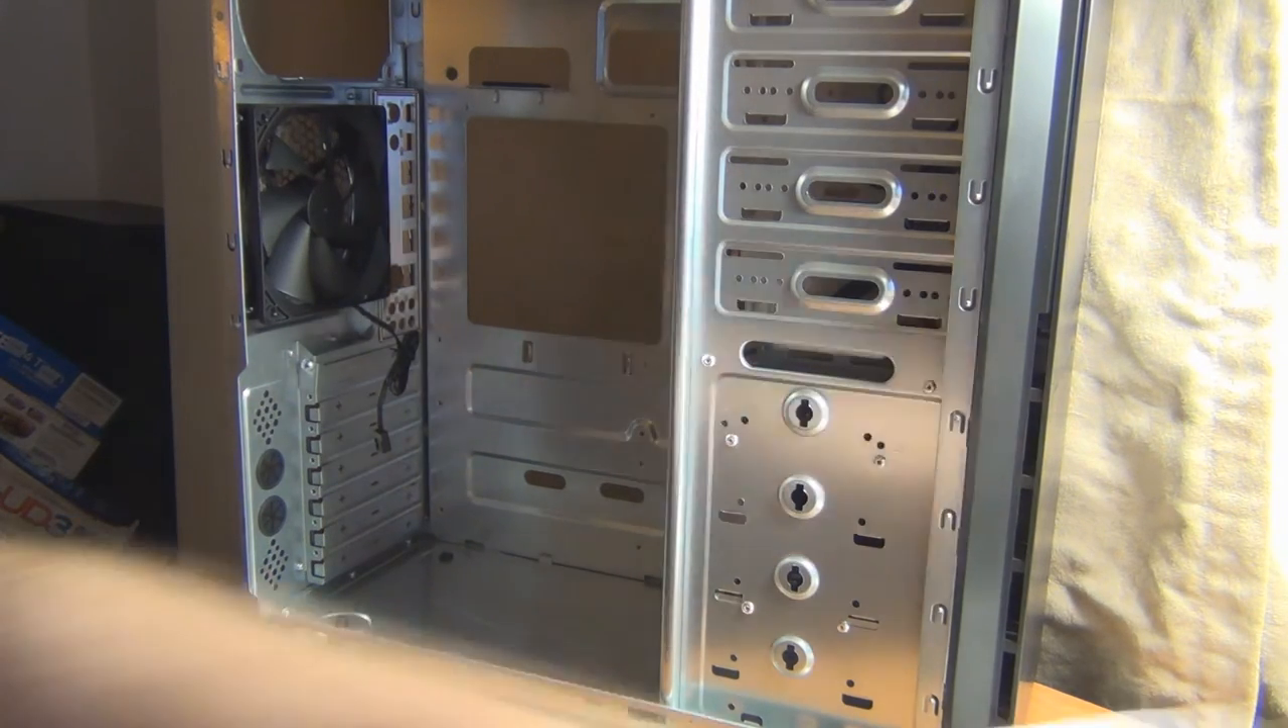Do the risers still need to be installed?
Yes.